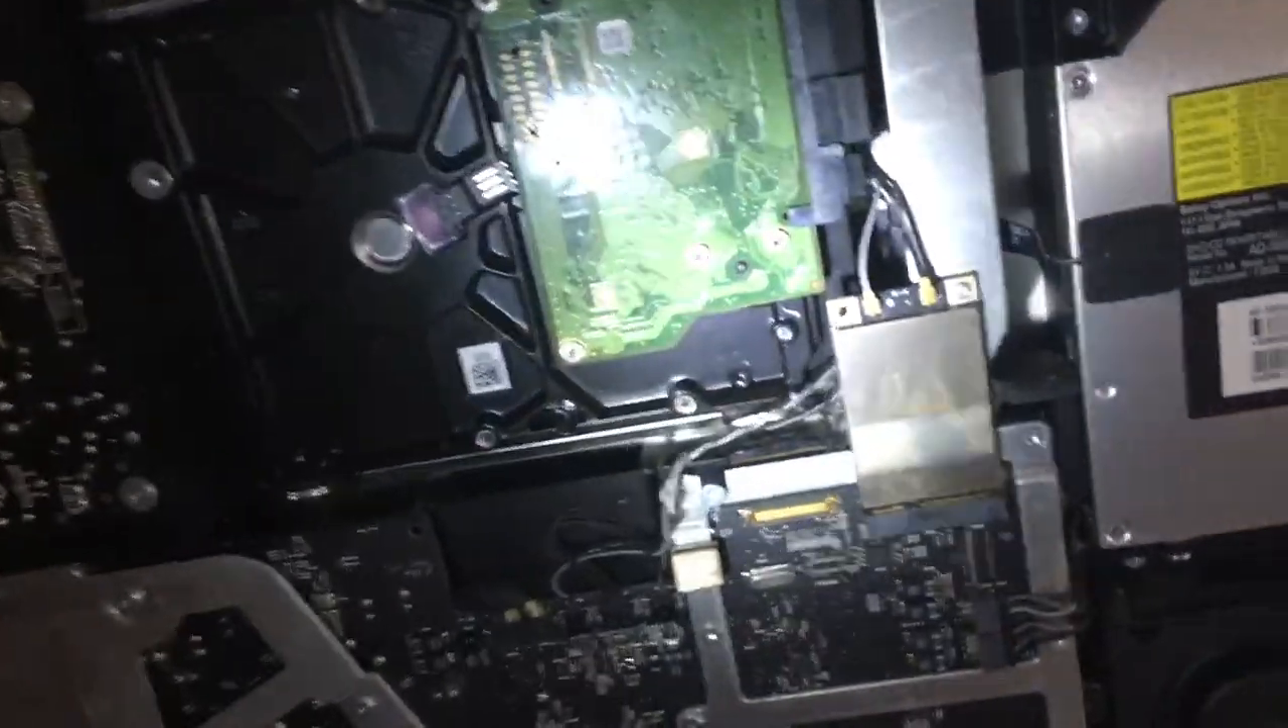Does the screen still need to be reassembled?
Yes.